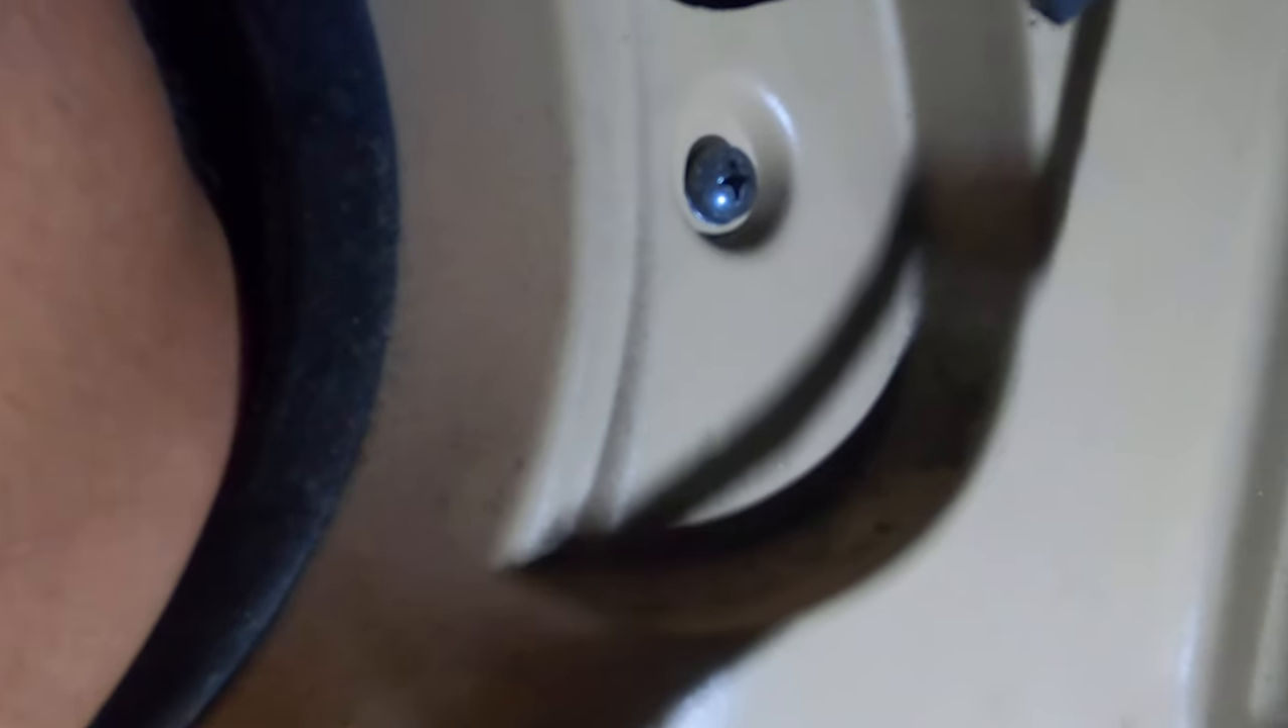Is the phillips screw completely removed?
No.